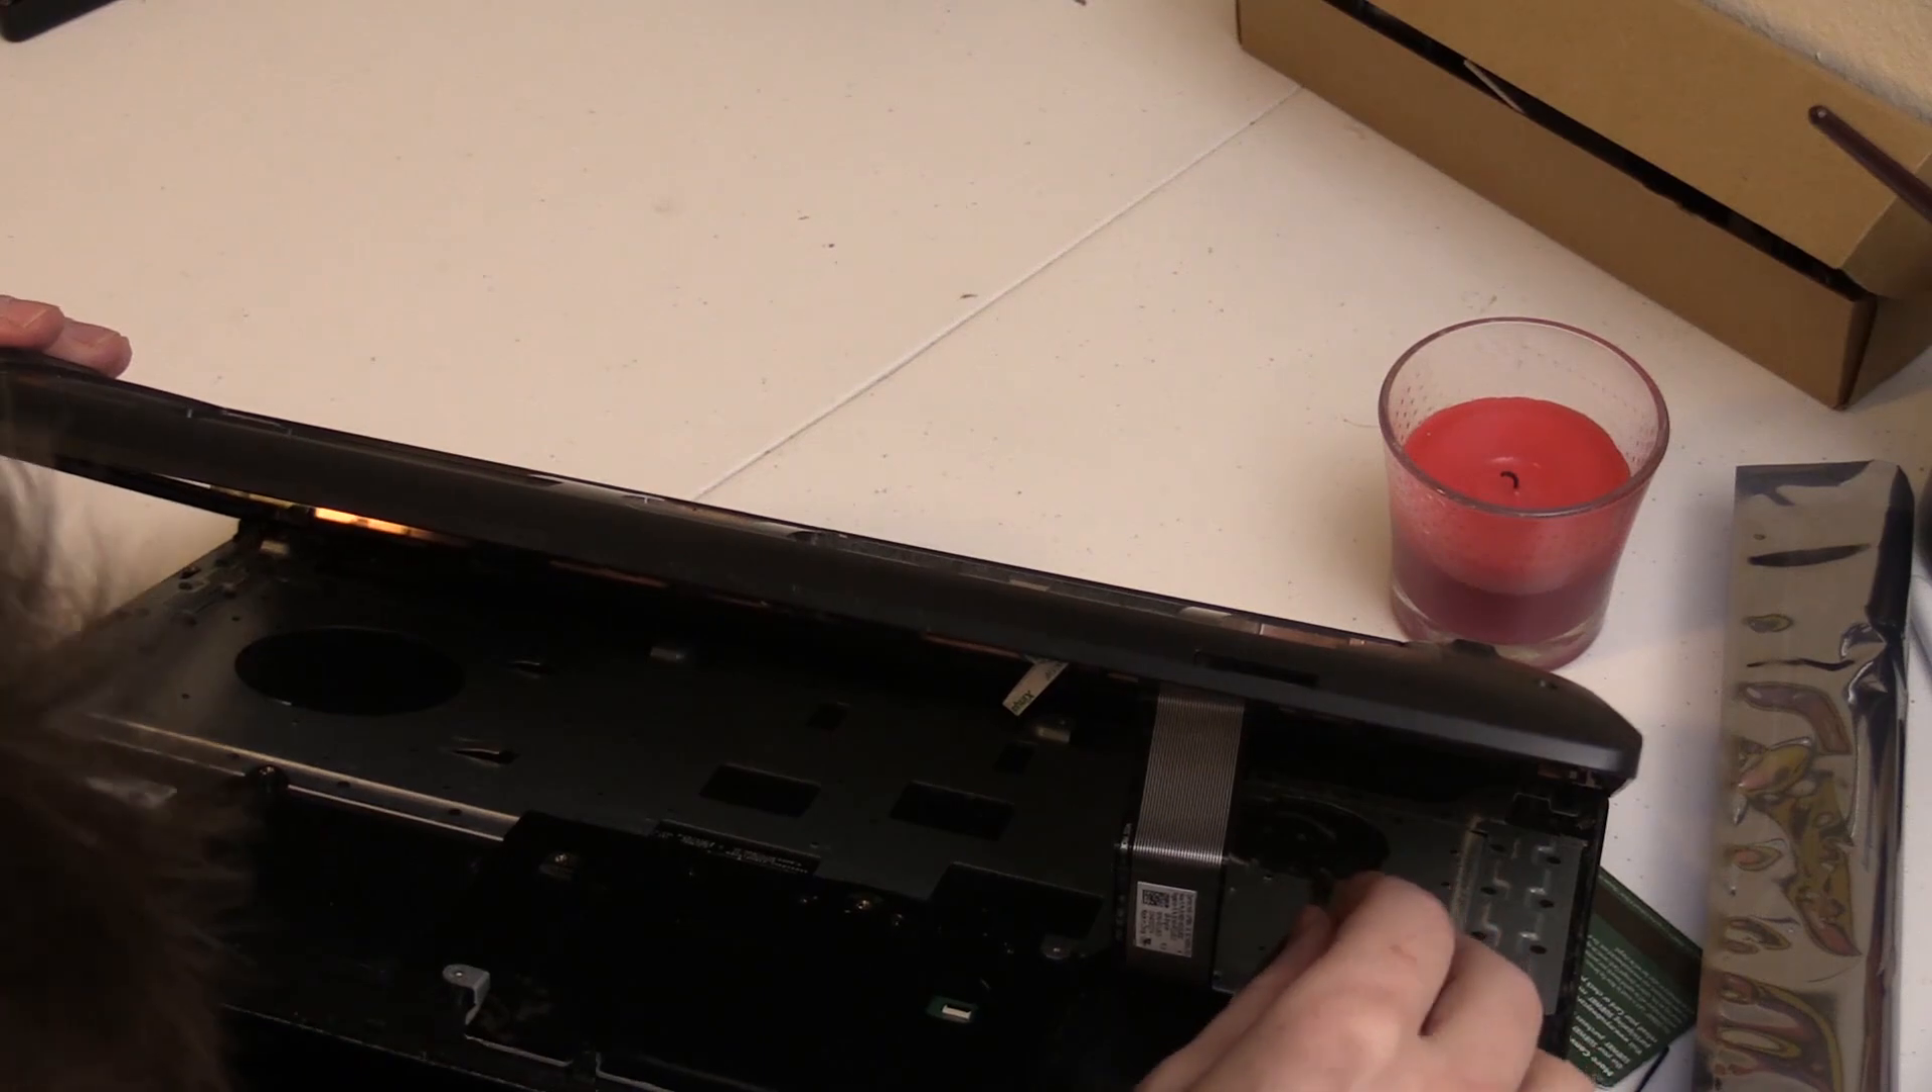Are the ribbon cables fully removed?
No.